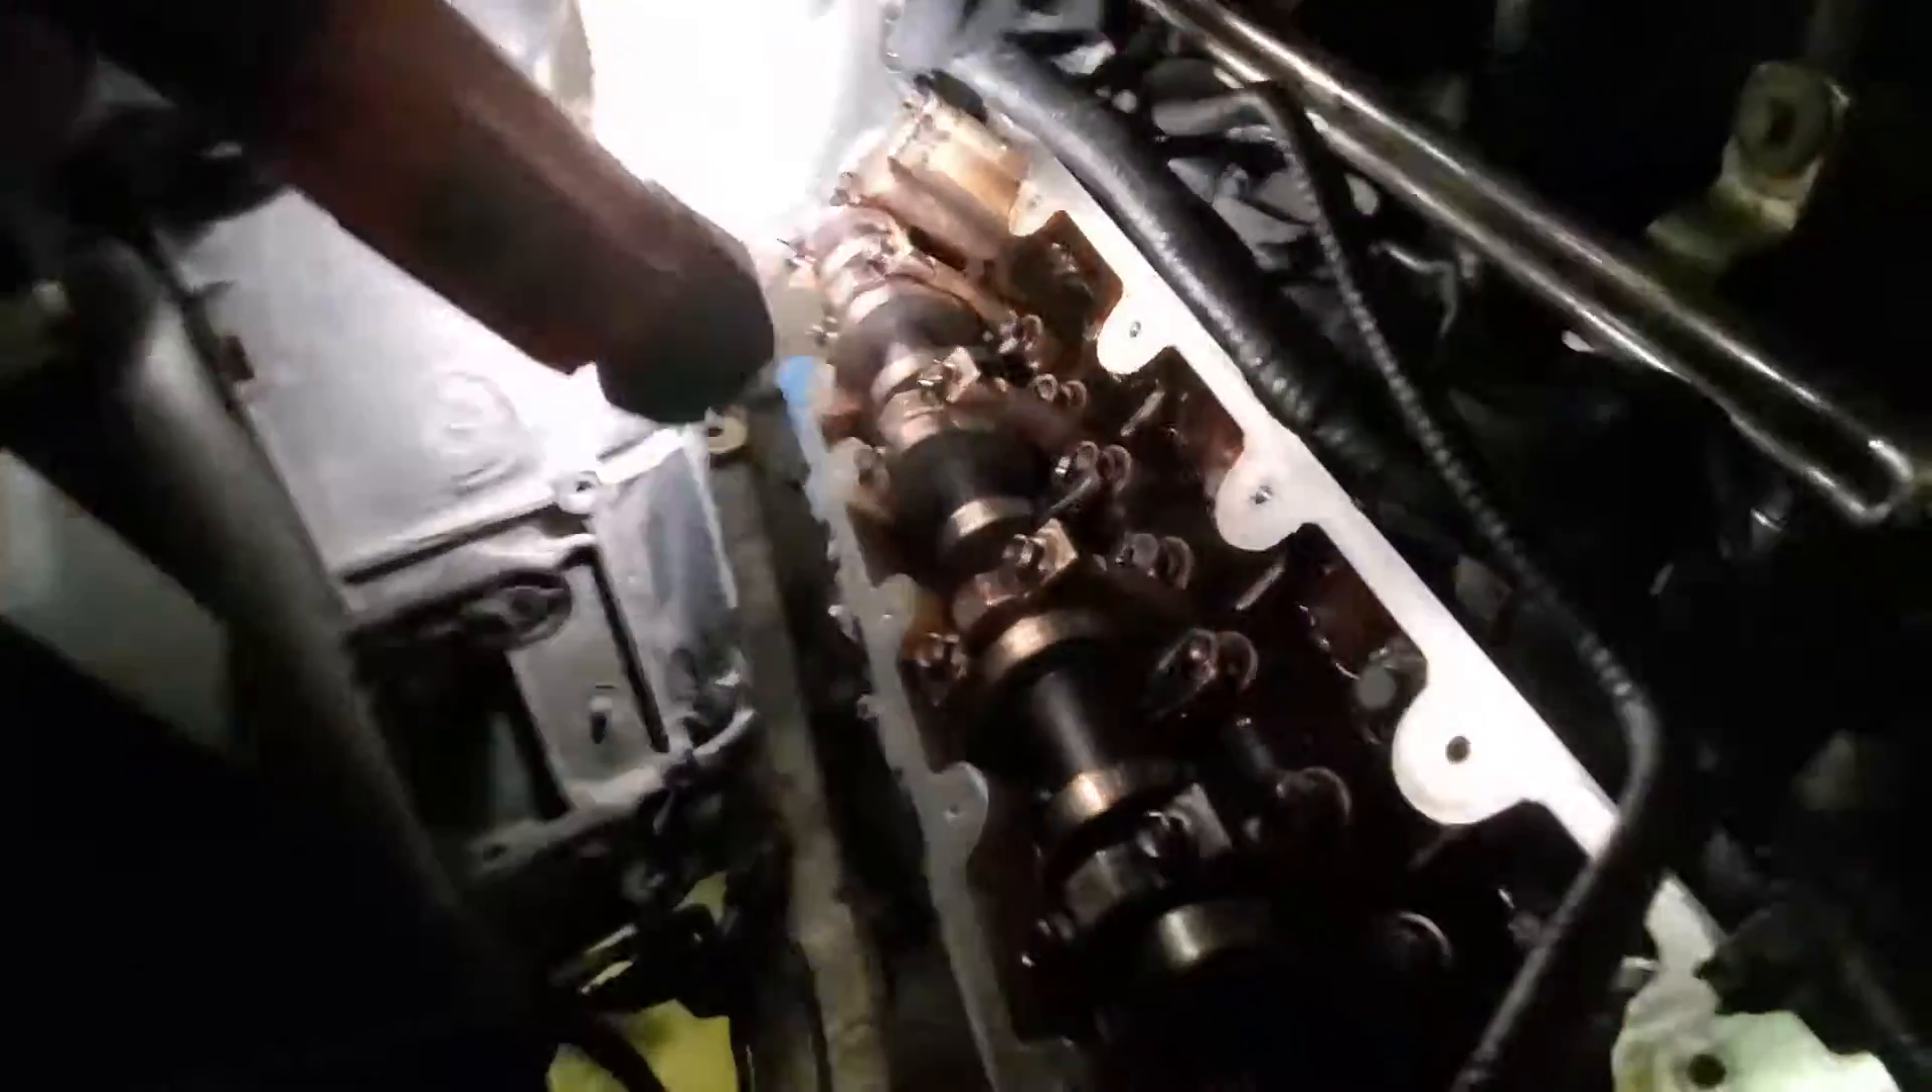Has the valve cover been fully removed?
Yes.